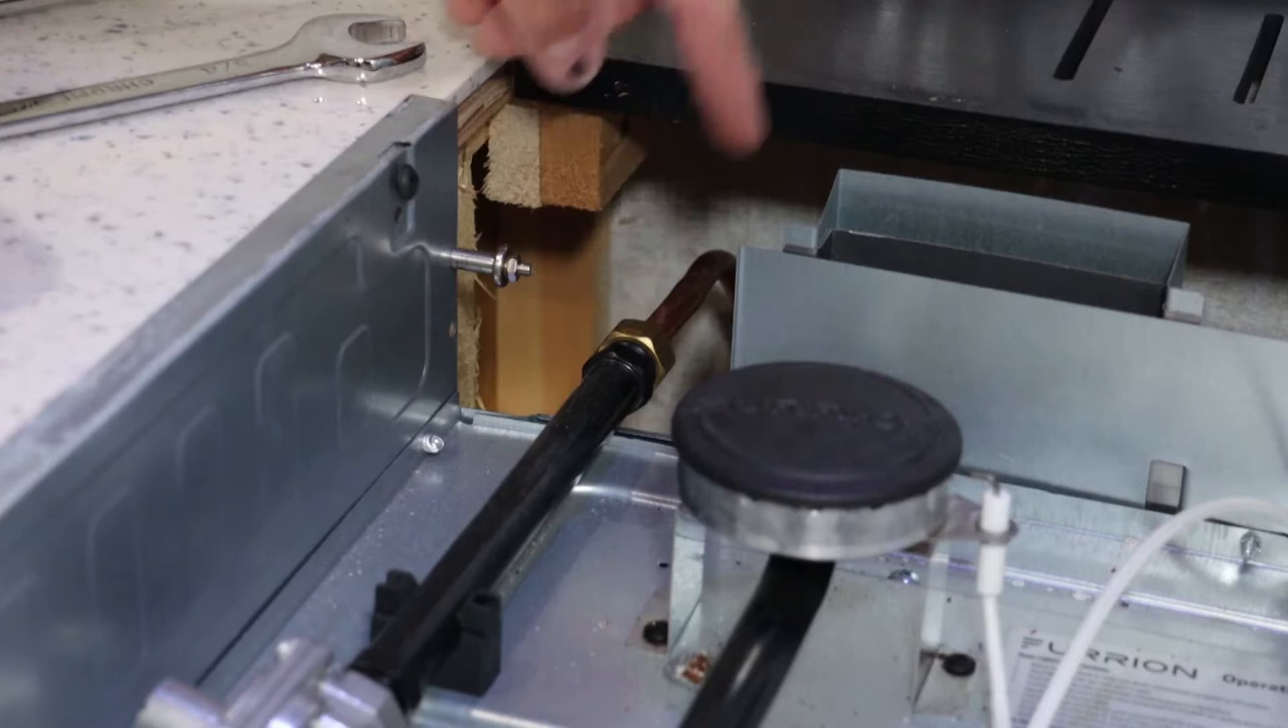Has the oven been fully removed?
No.